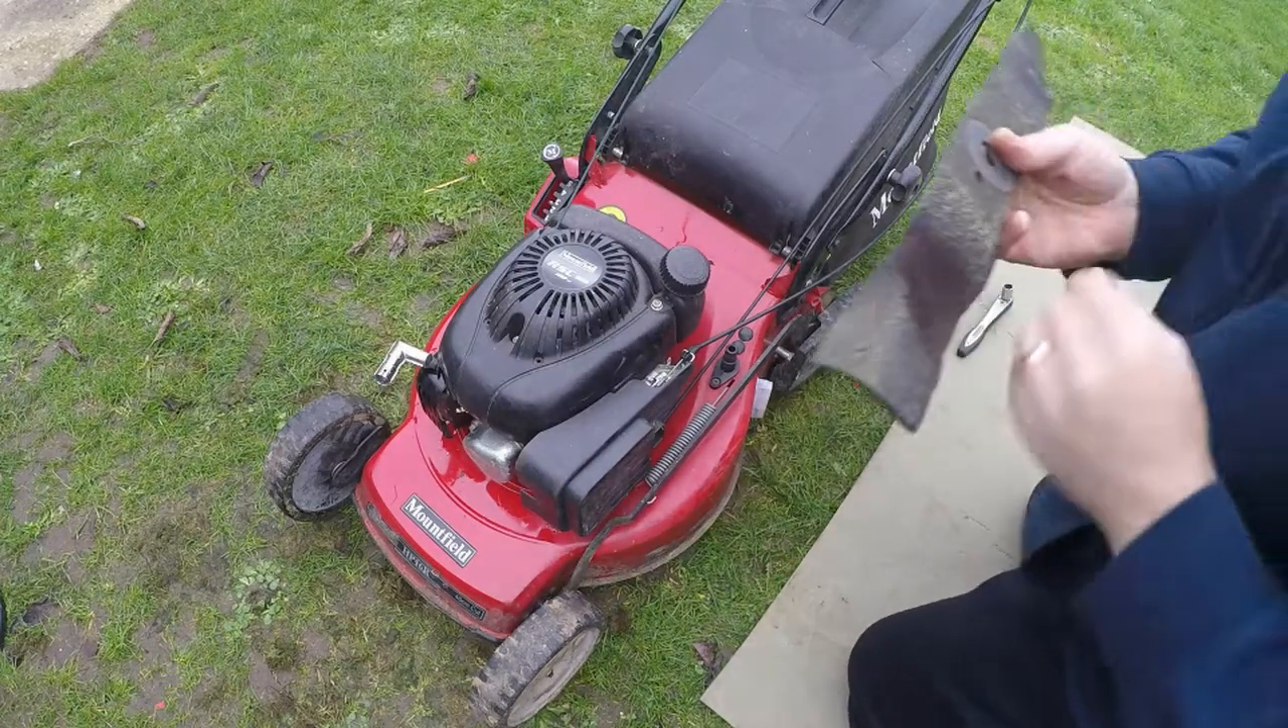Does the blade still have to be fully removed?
No.